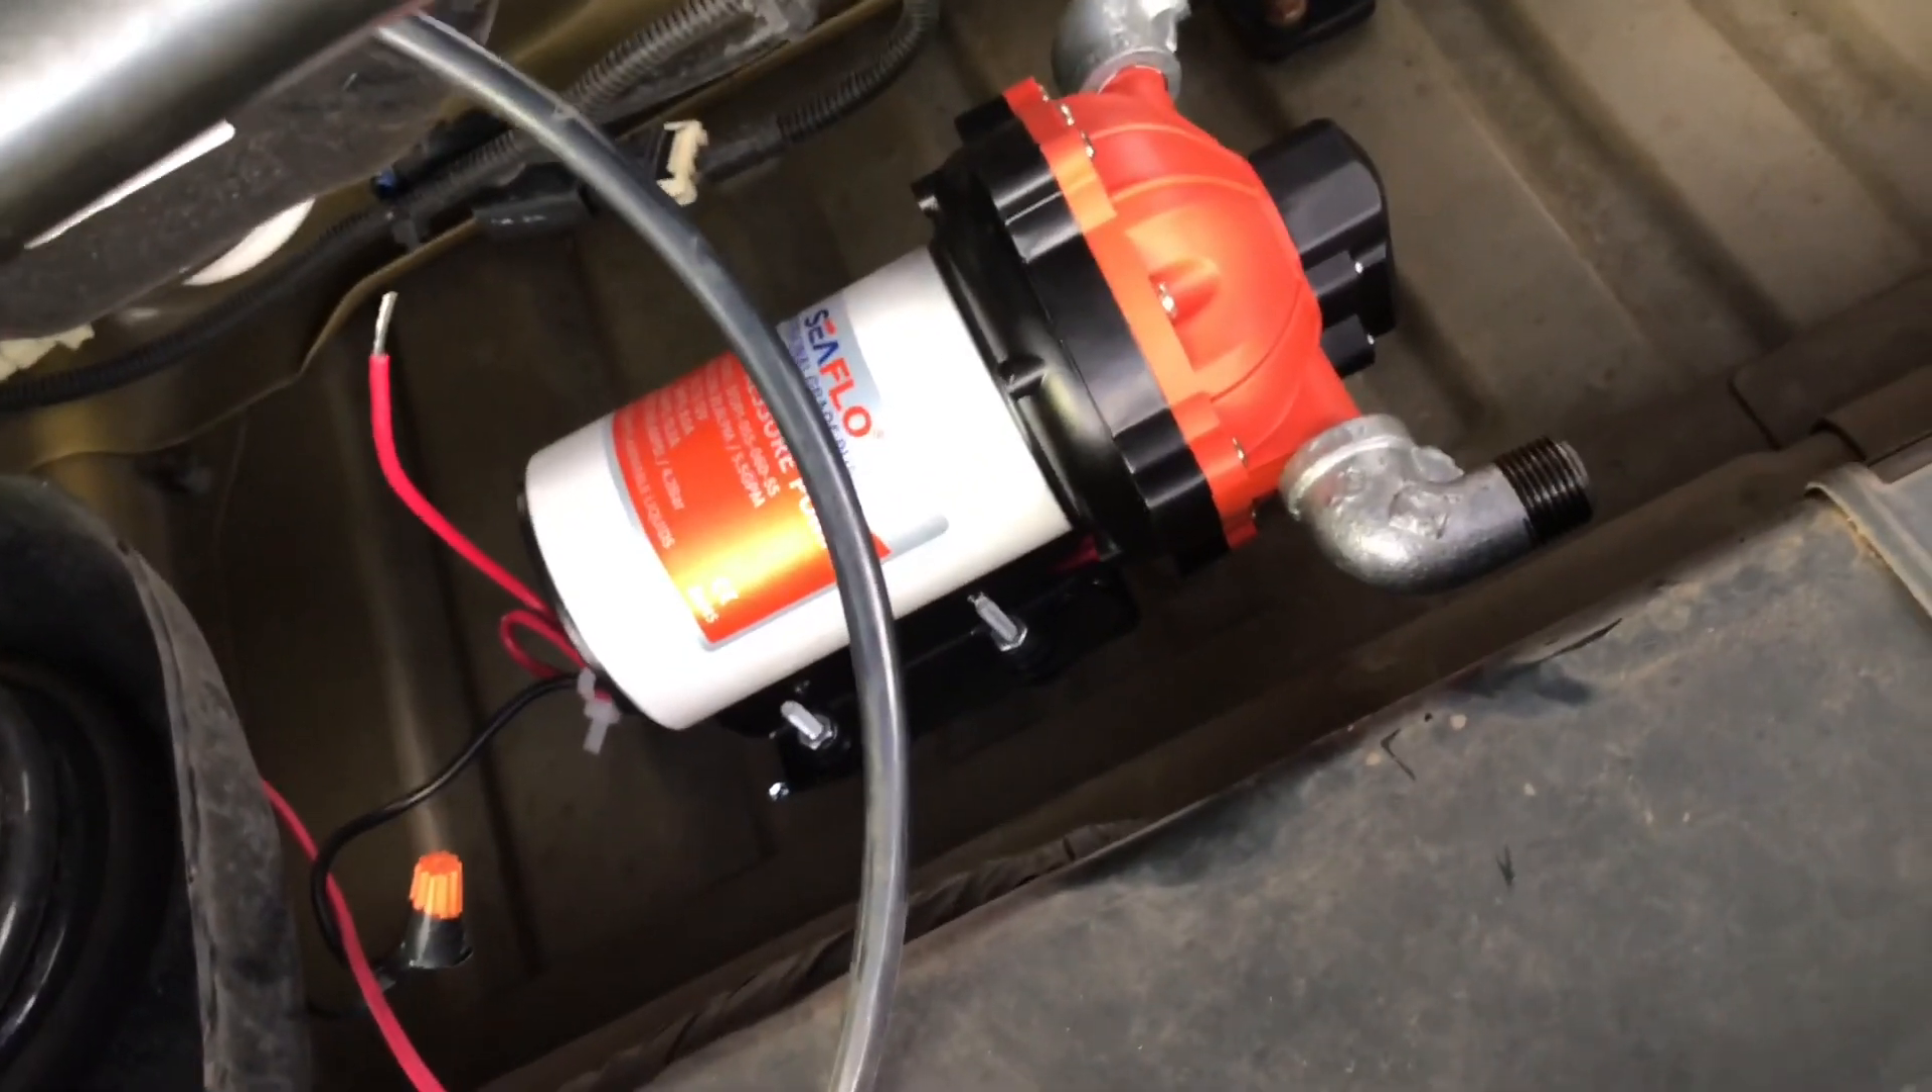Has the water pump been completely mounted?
Yes.